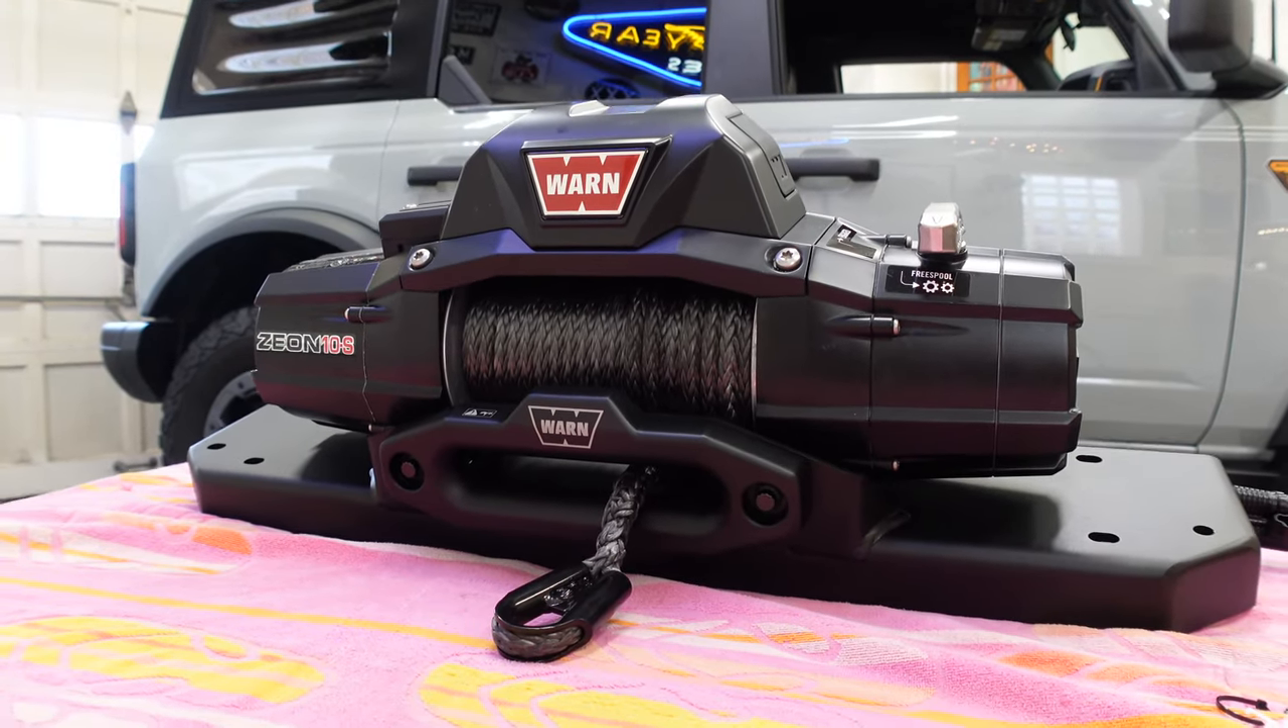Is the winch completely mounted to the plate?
Yes.